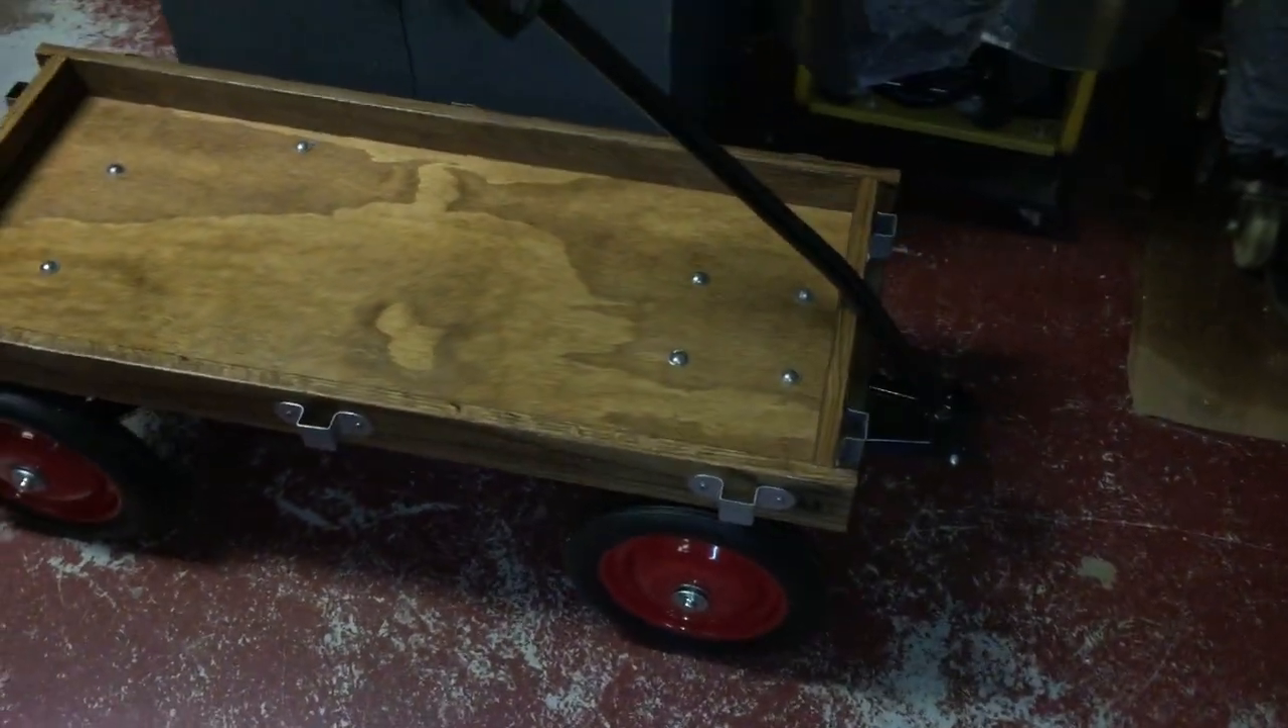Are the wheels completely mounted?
Yes.